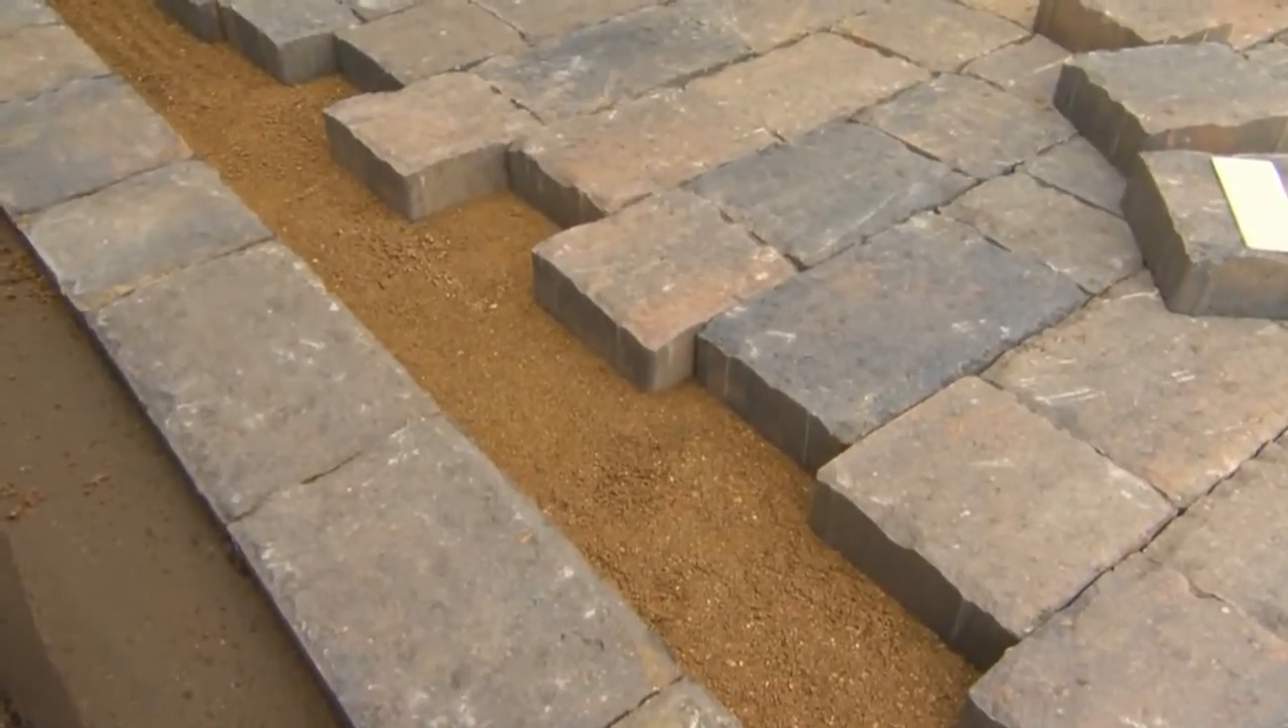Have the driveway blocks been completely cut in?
No.